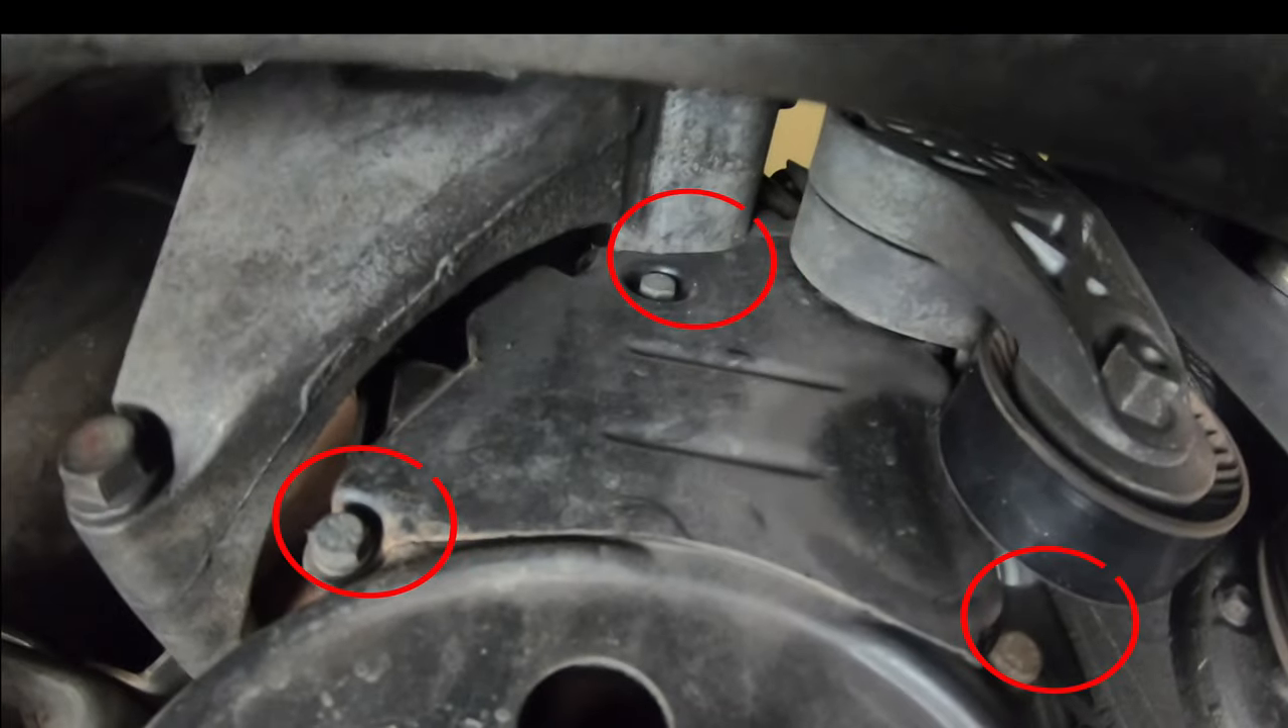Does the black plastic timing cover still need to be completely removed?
Yes.